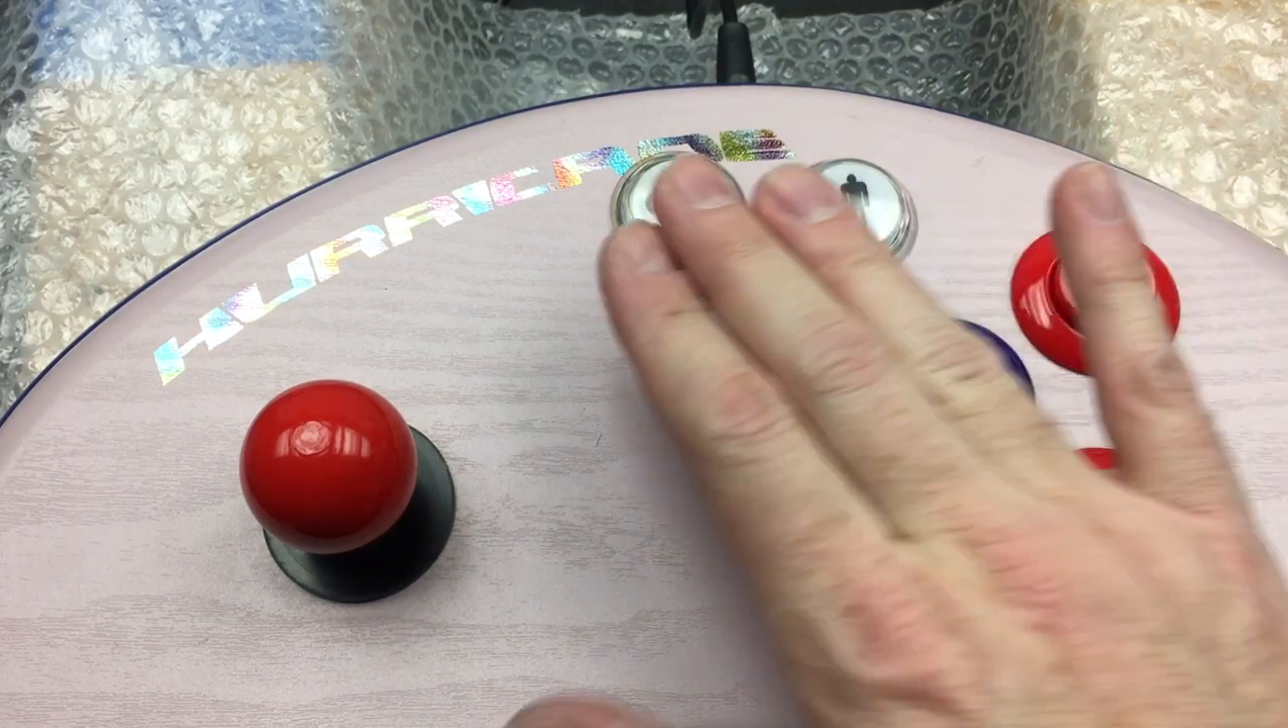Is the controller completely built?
Yes.